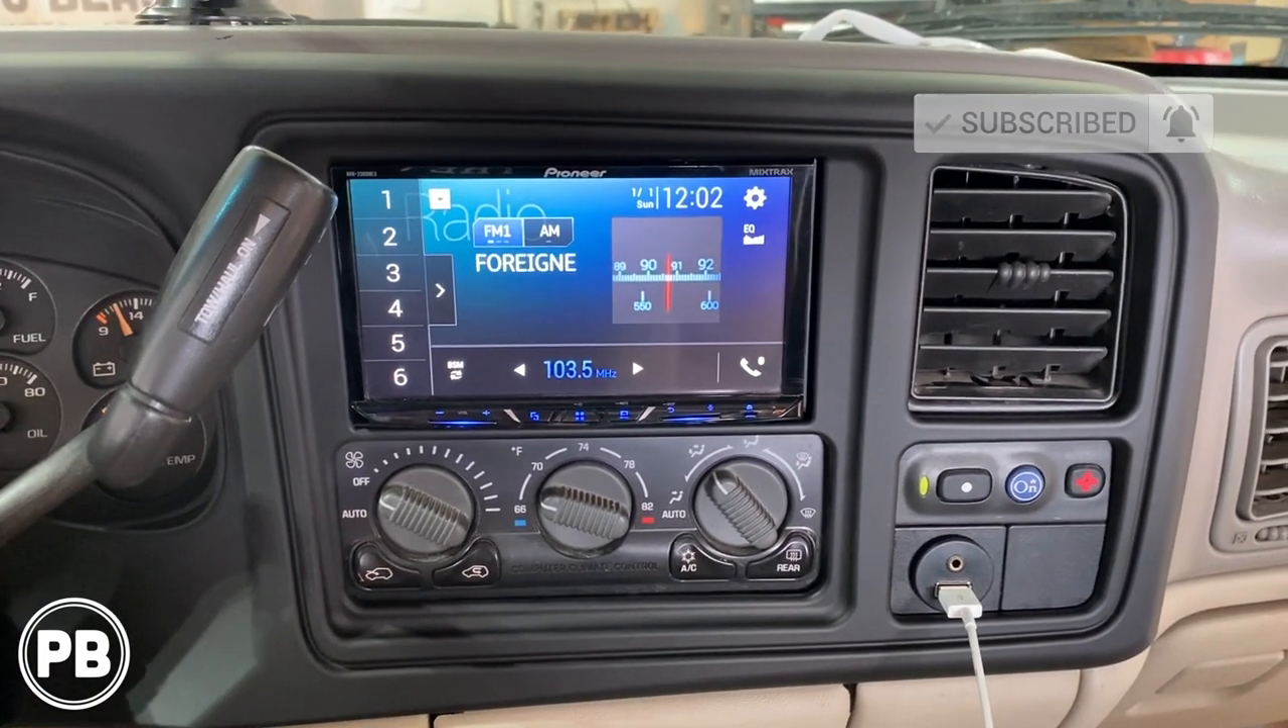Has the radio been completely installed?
Yes.